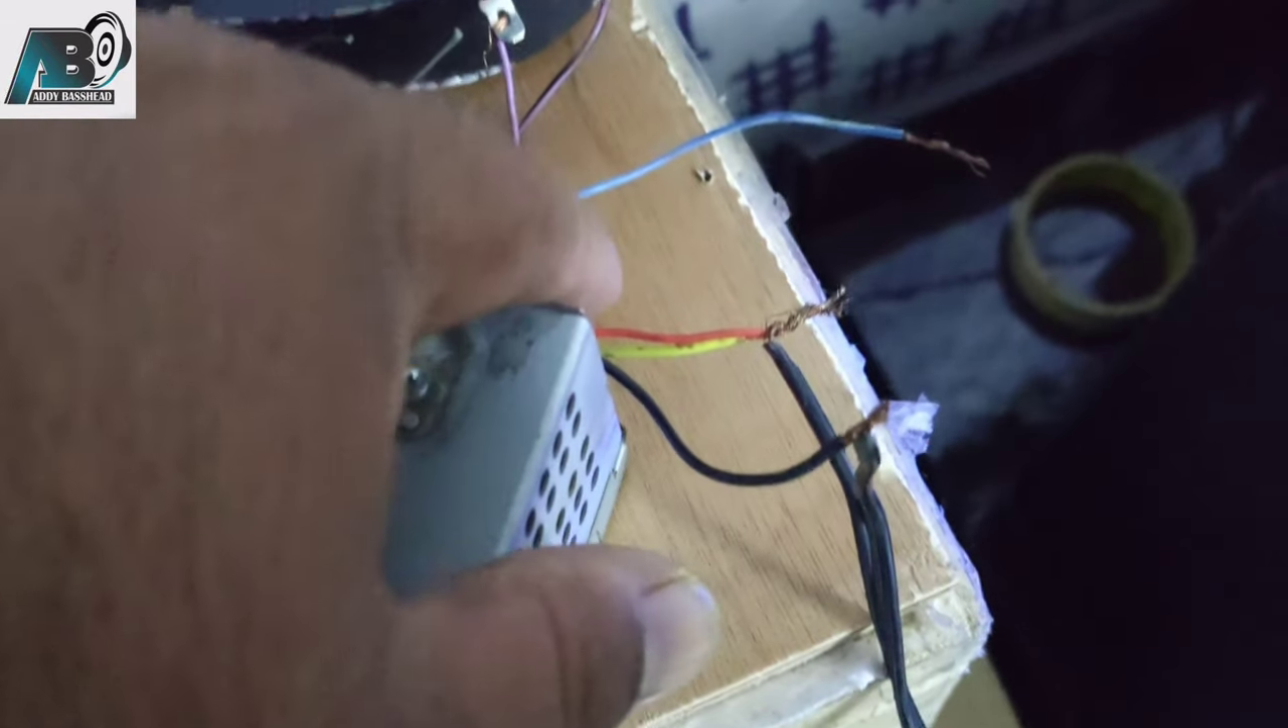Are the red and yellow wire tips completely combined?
Yes.